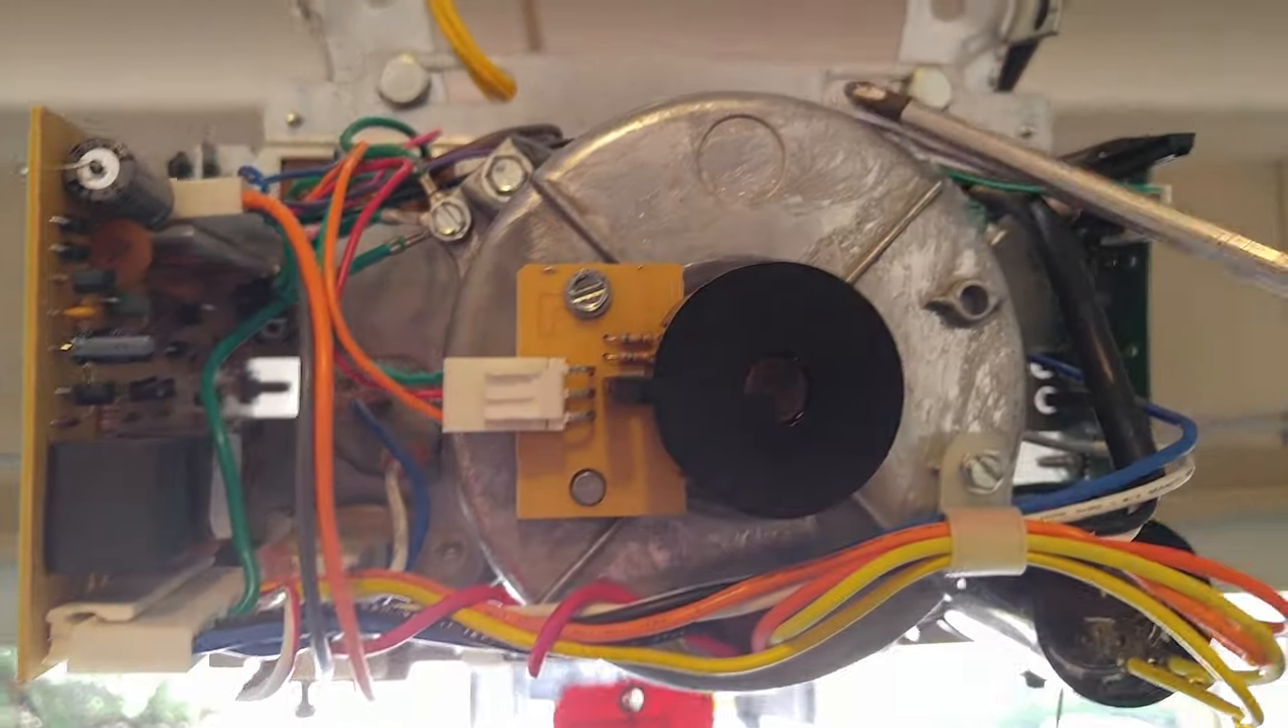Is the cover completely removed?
Yes.